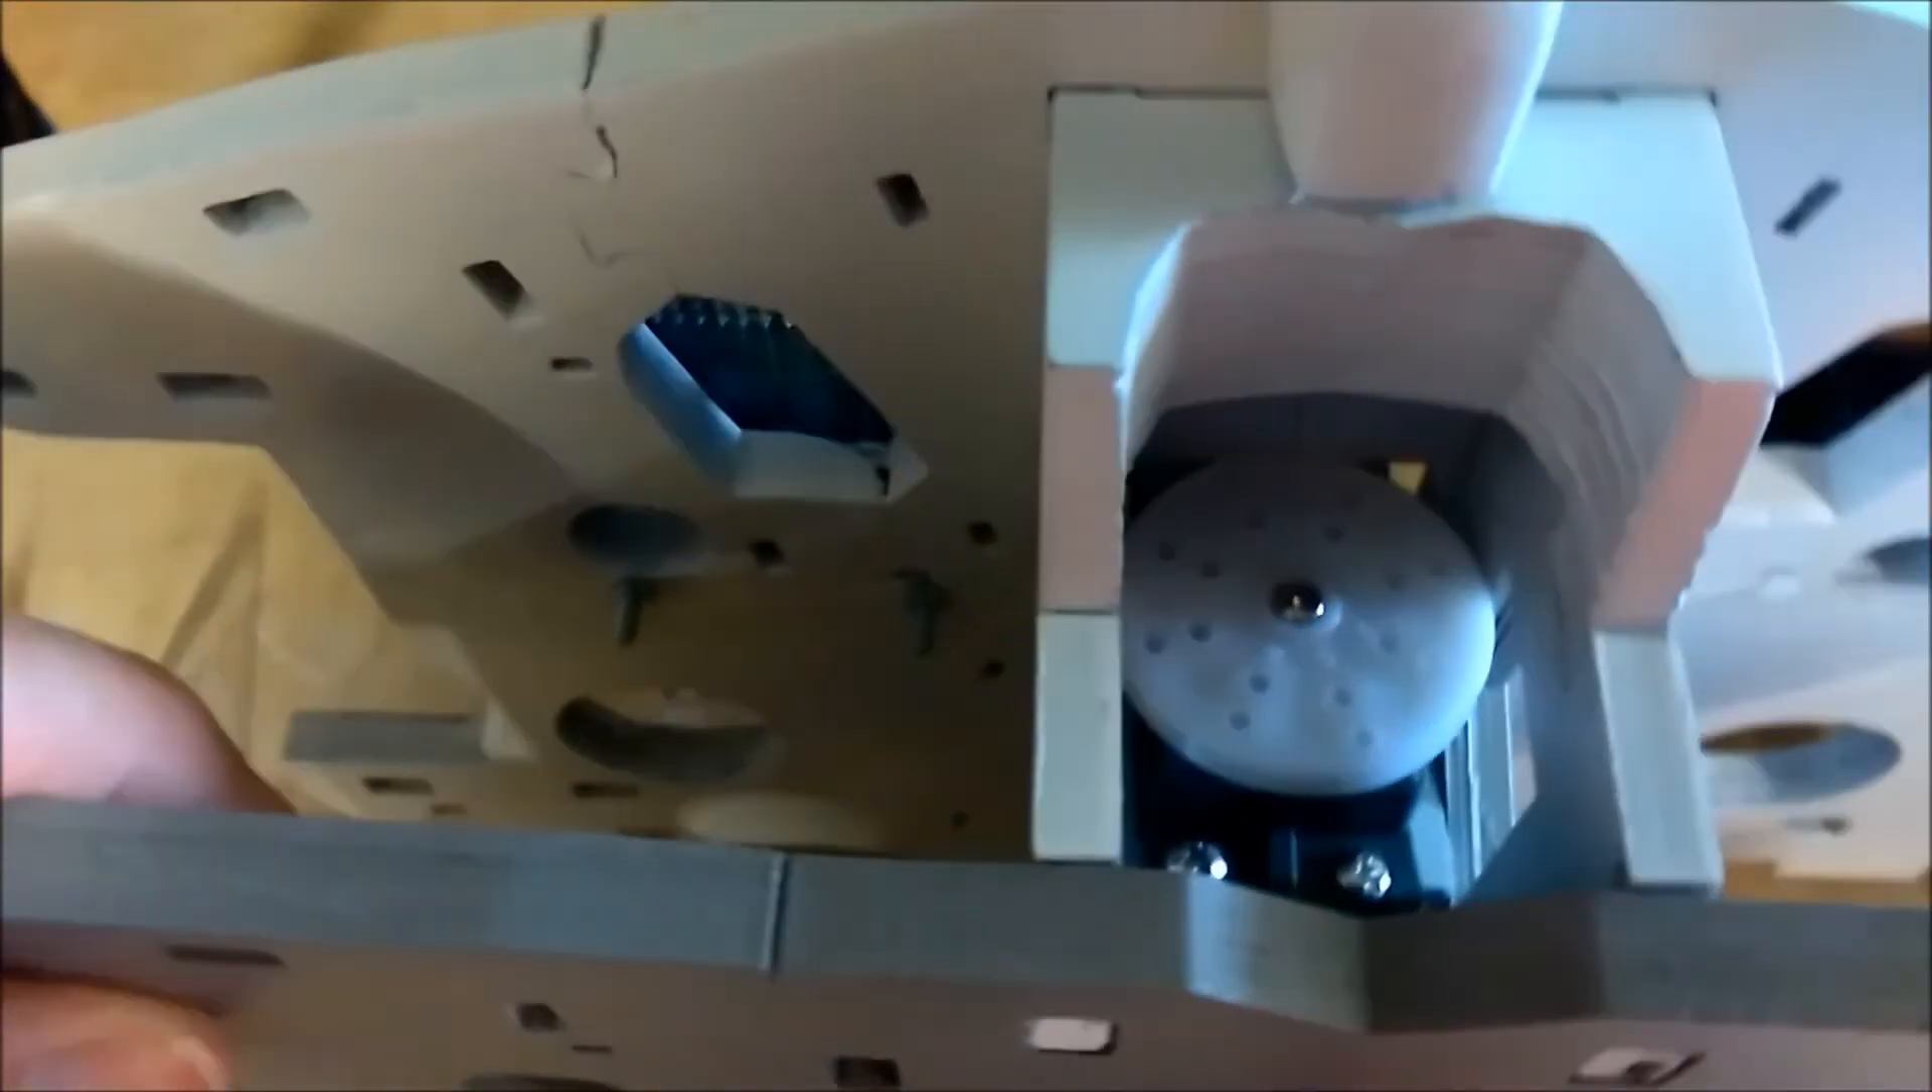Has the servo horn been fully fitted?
Yes.